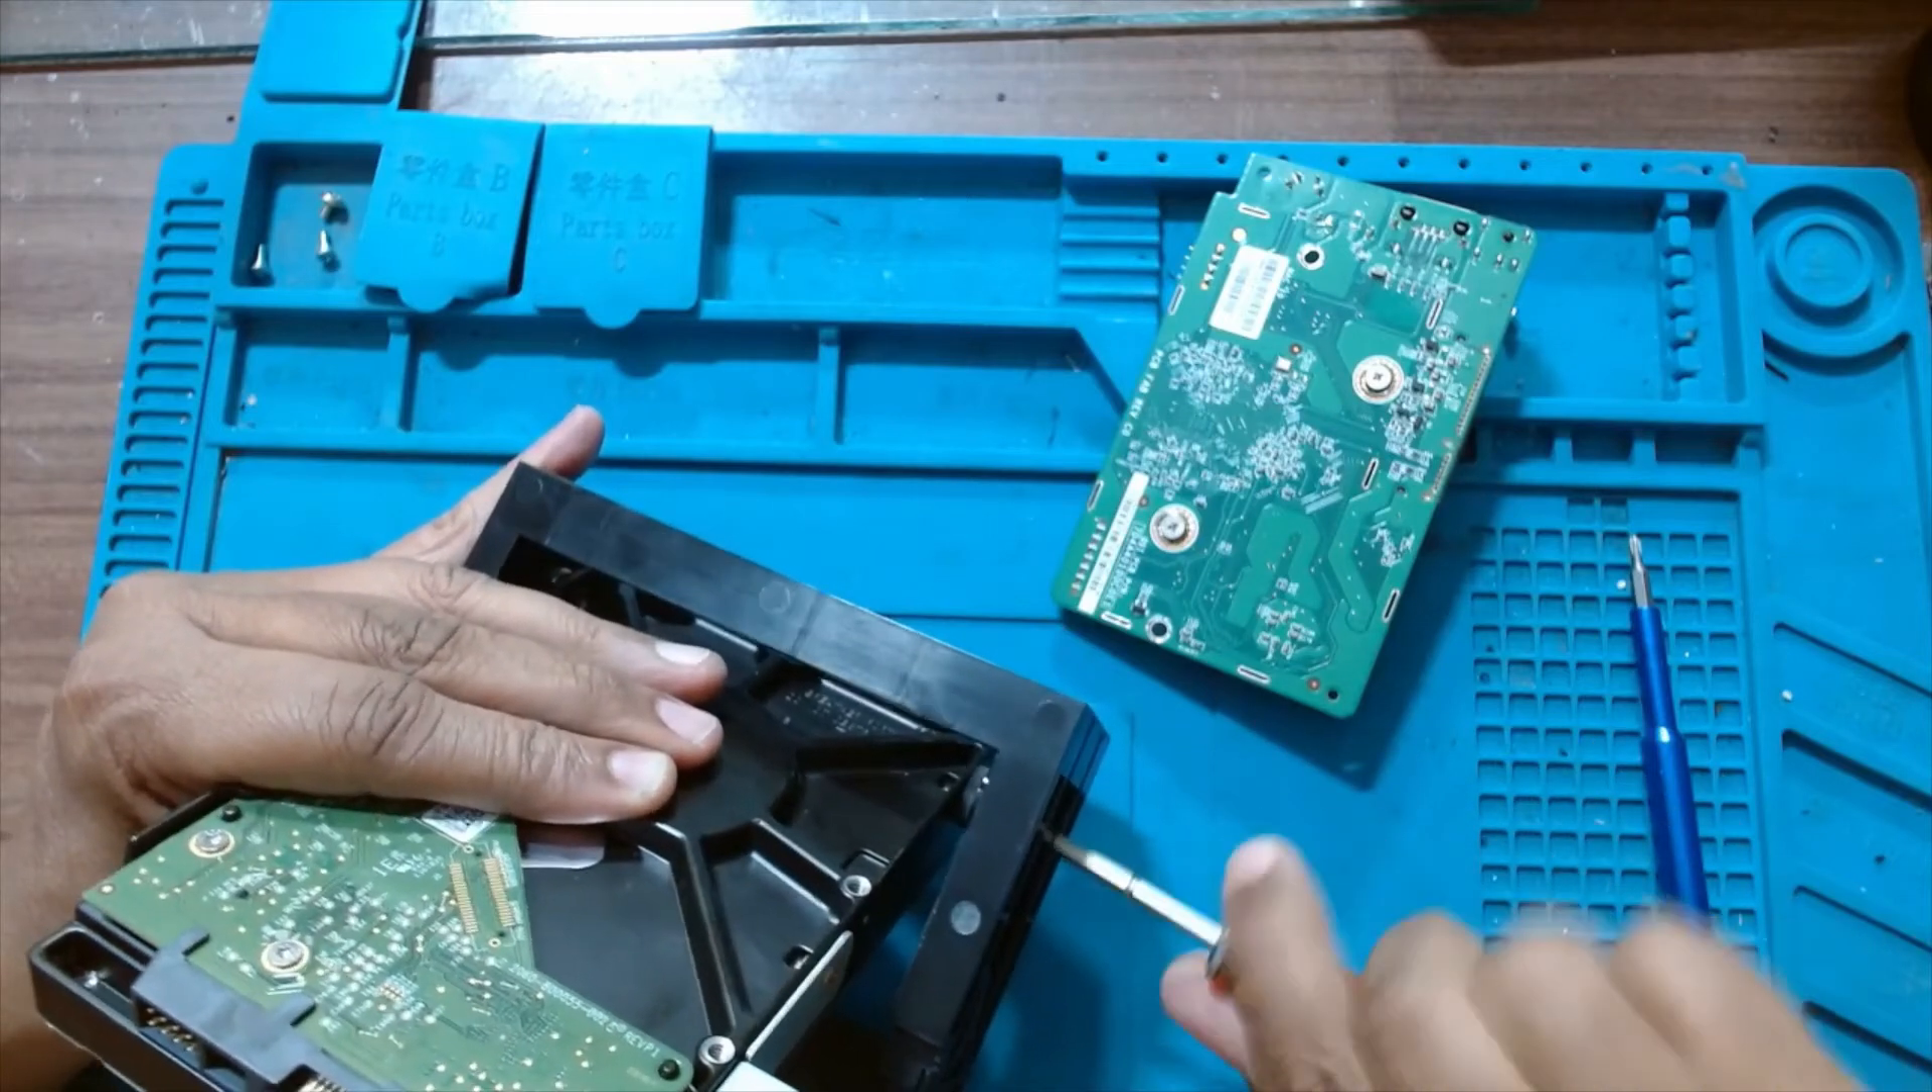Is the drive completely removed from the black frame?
No.